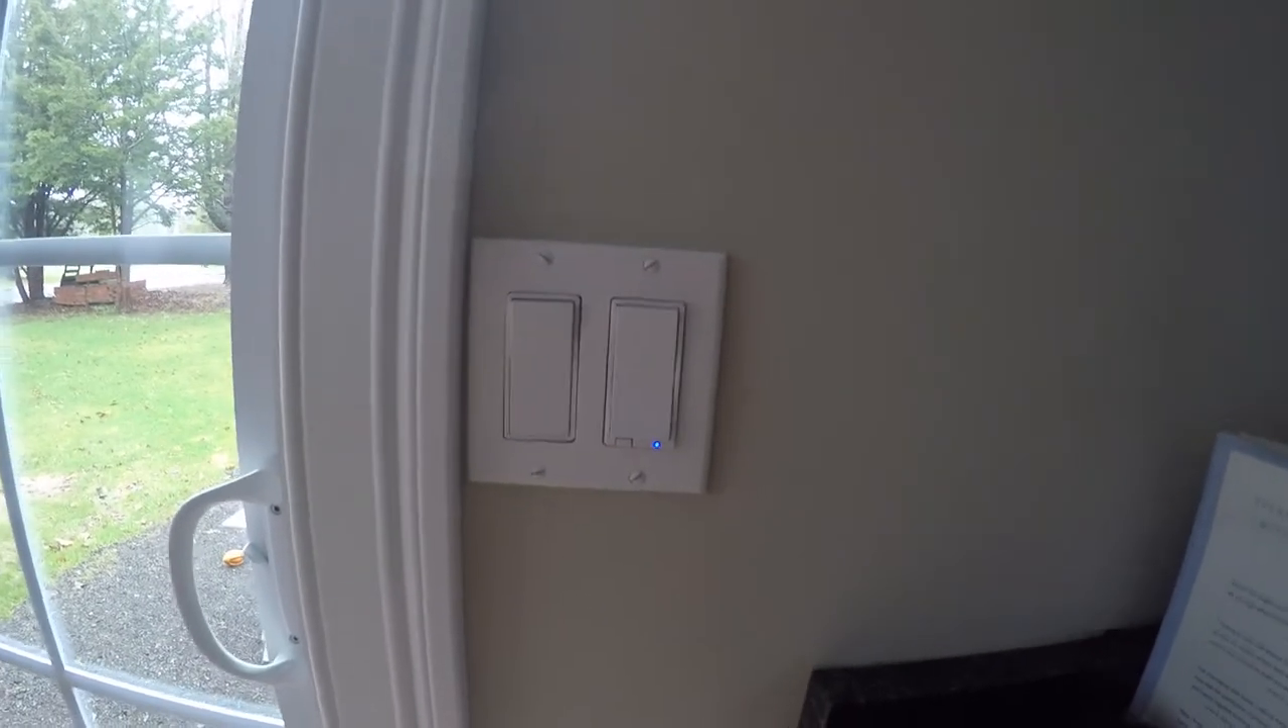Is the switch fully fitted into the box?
Yes.